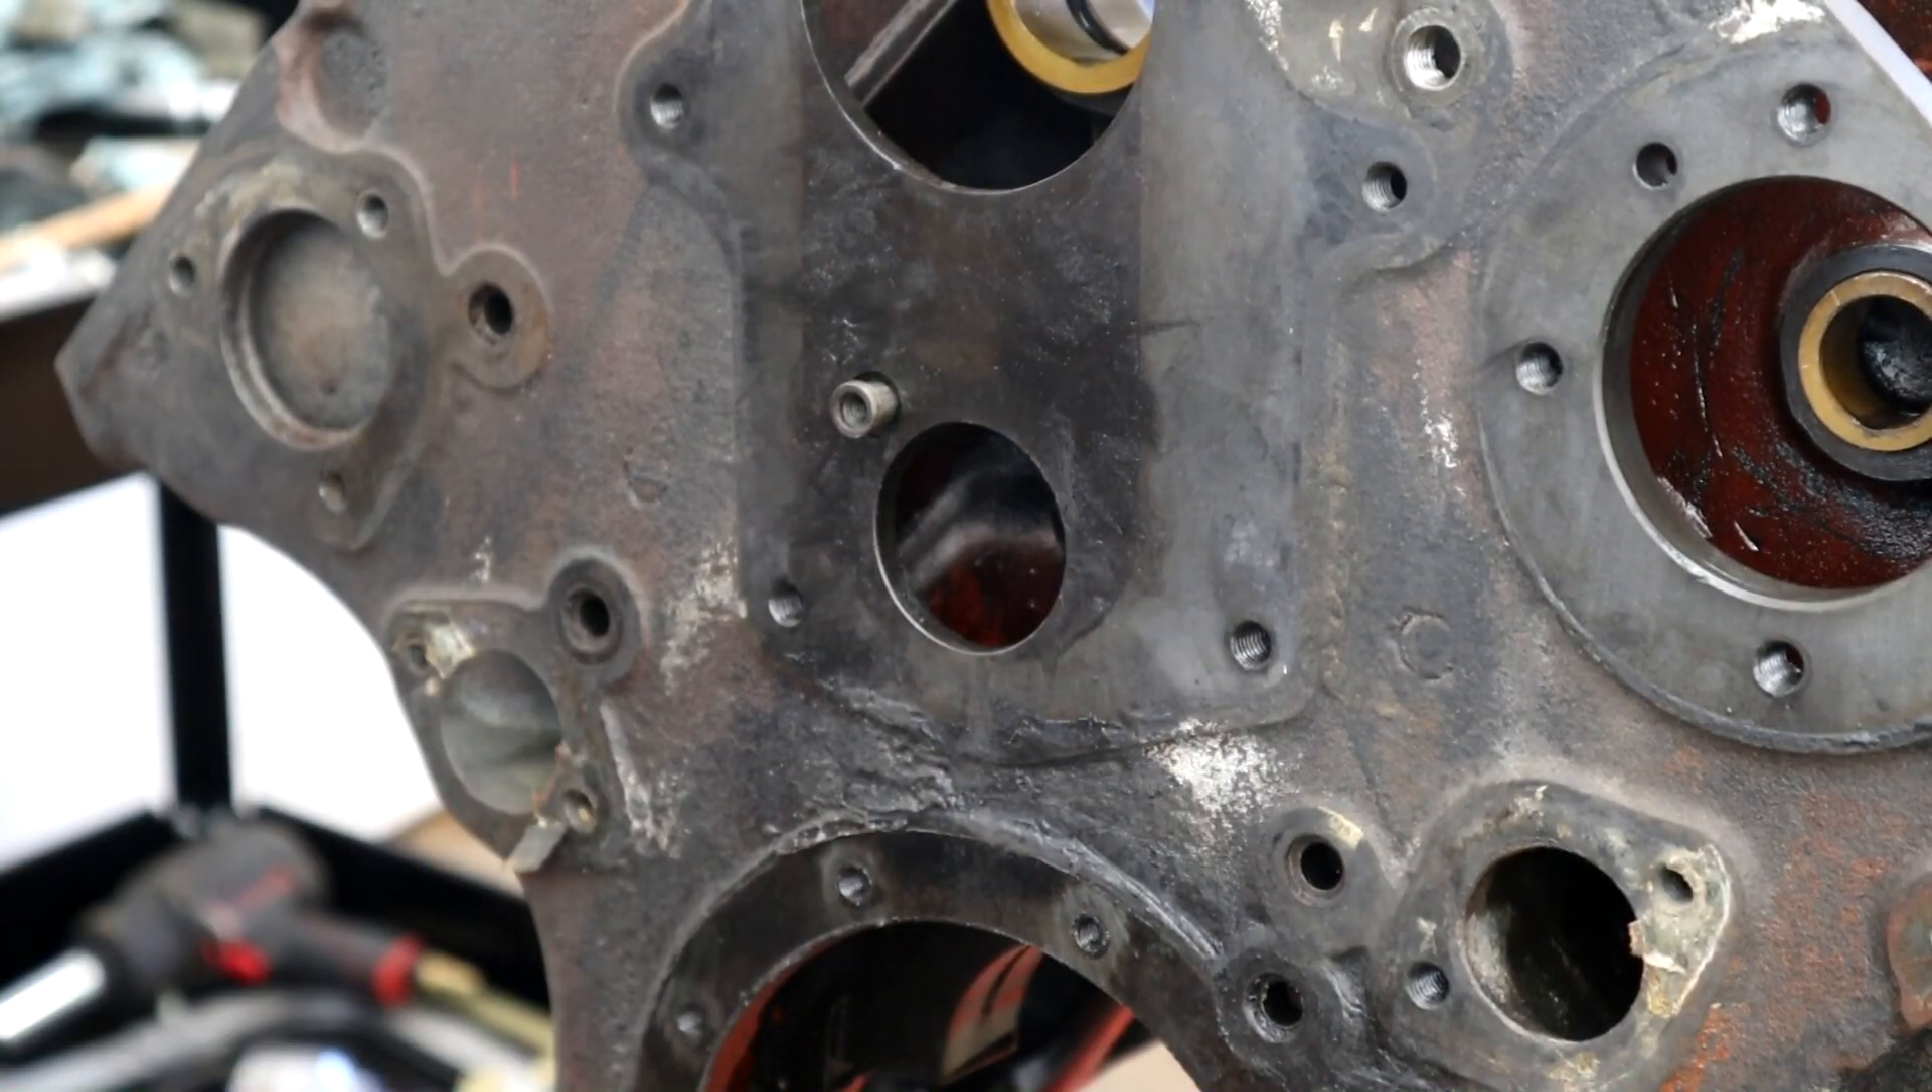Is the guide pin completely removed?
No.